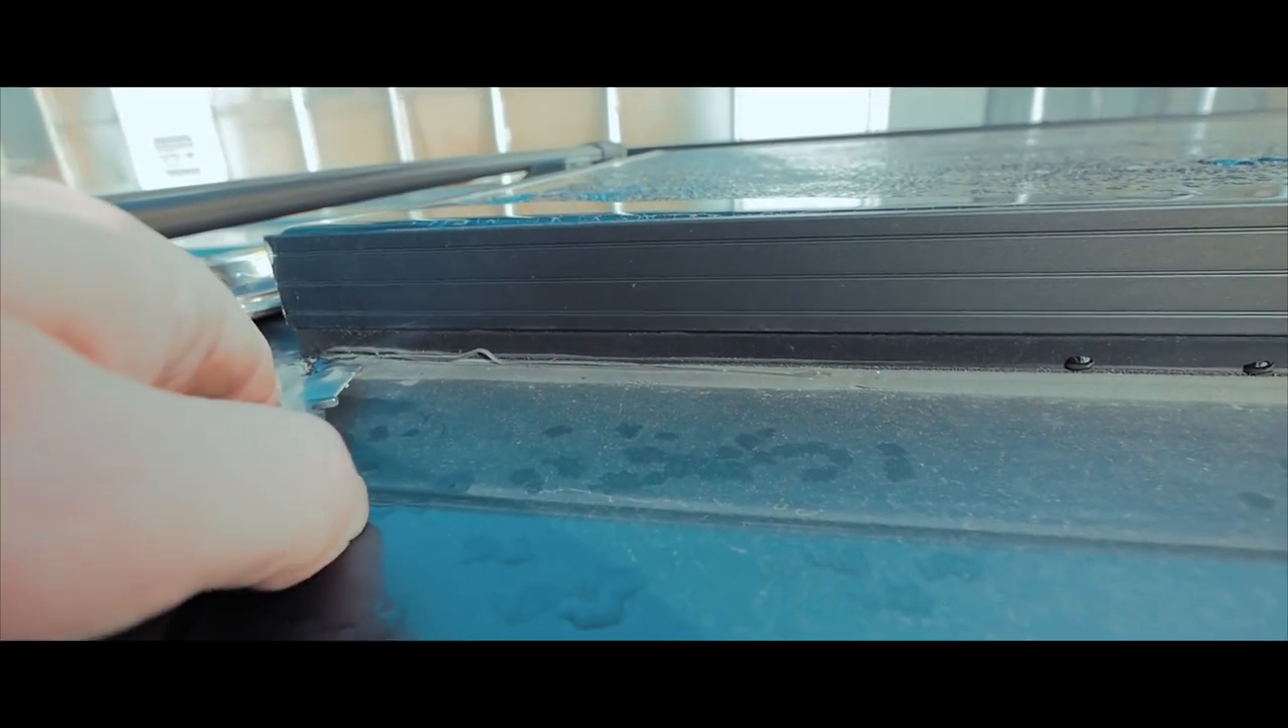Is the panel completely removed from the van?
No.